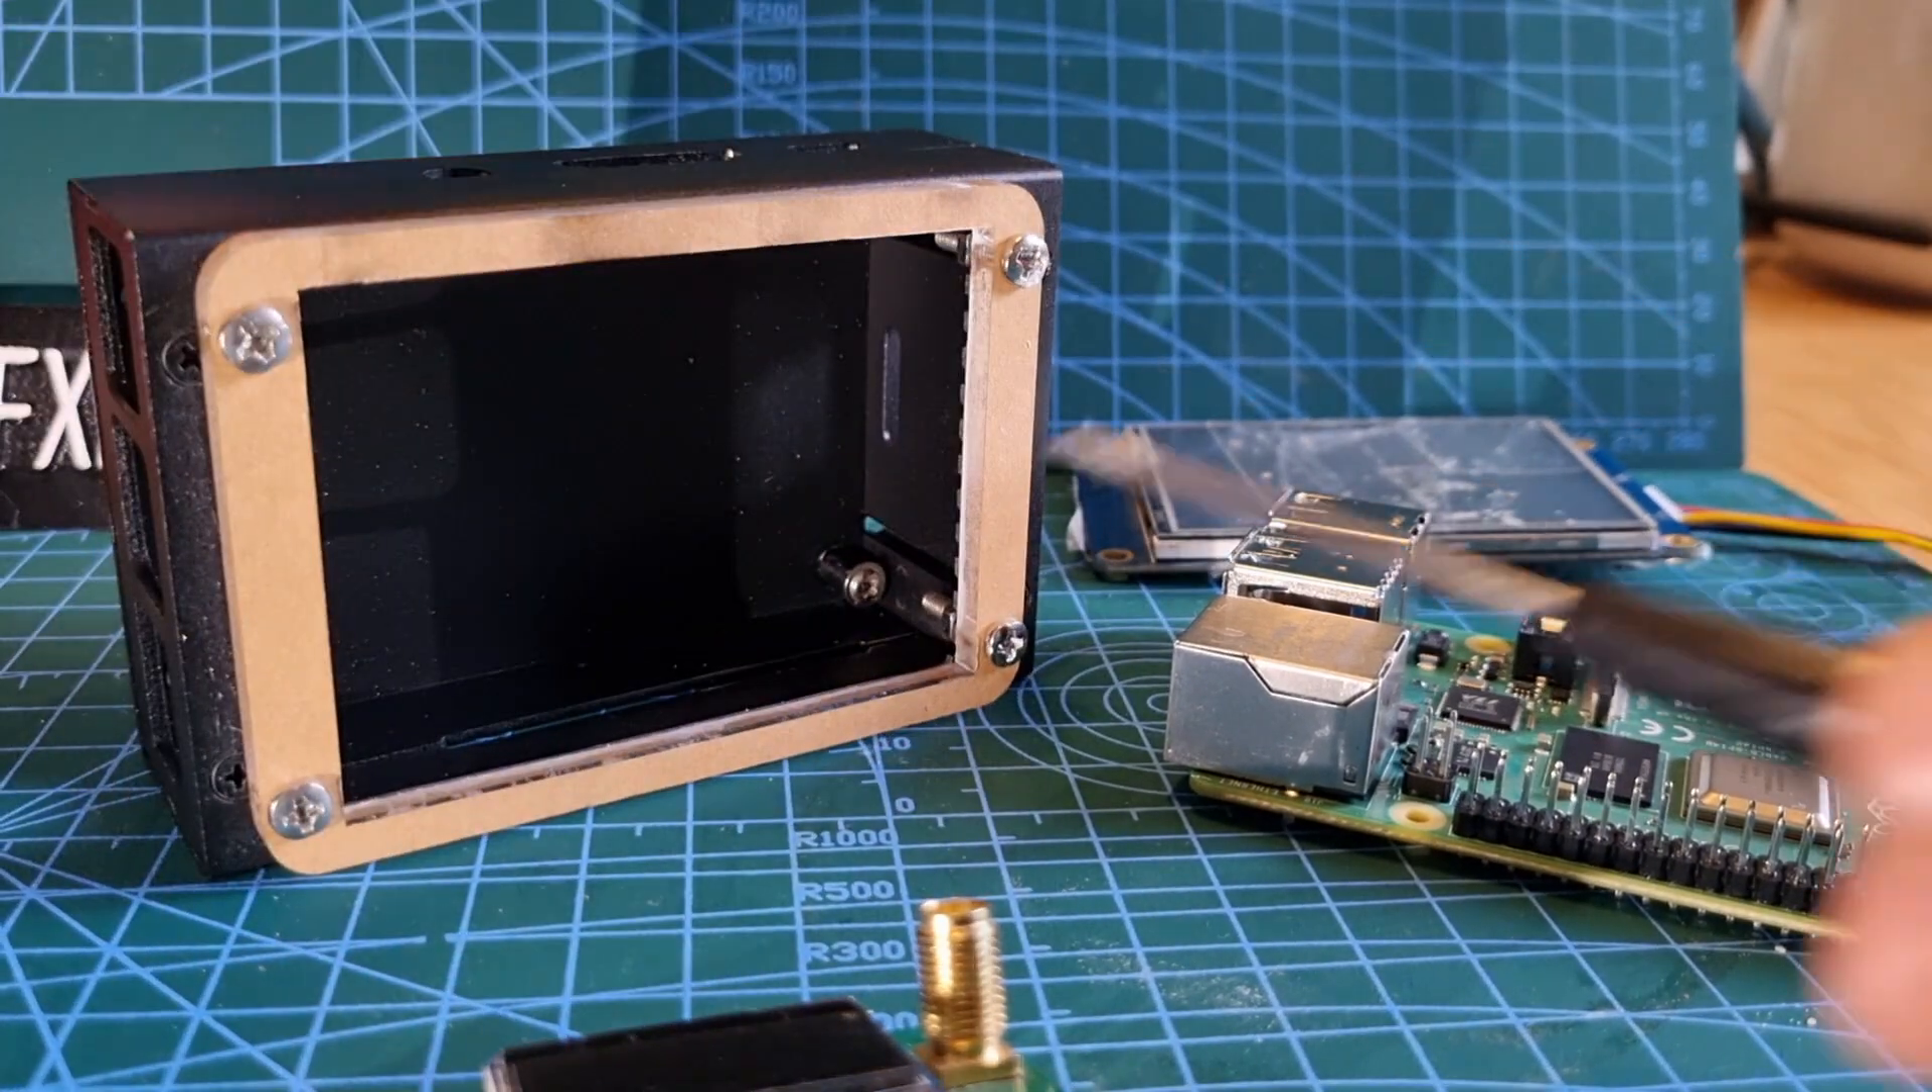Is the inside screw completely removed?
No.